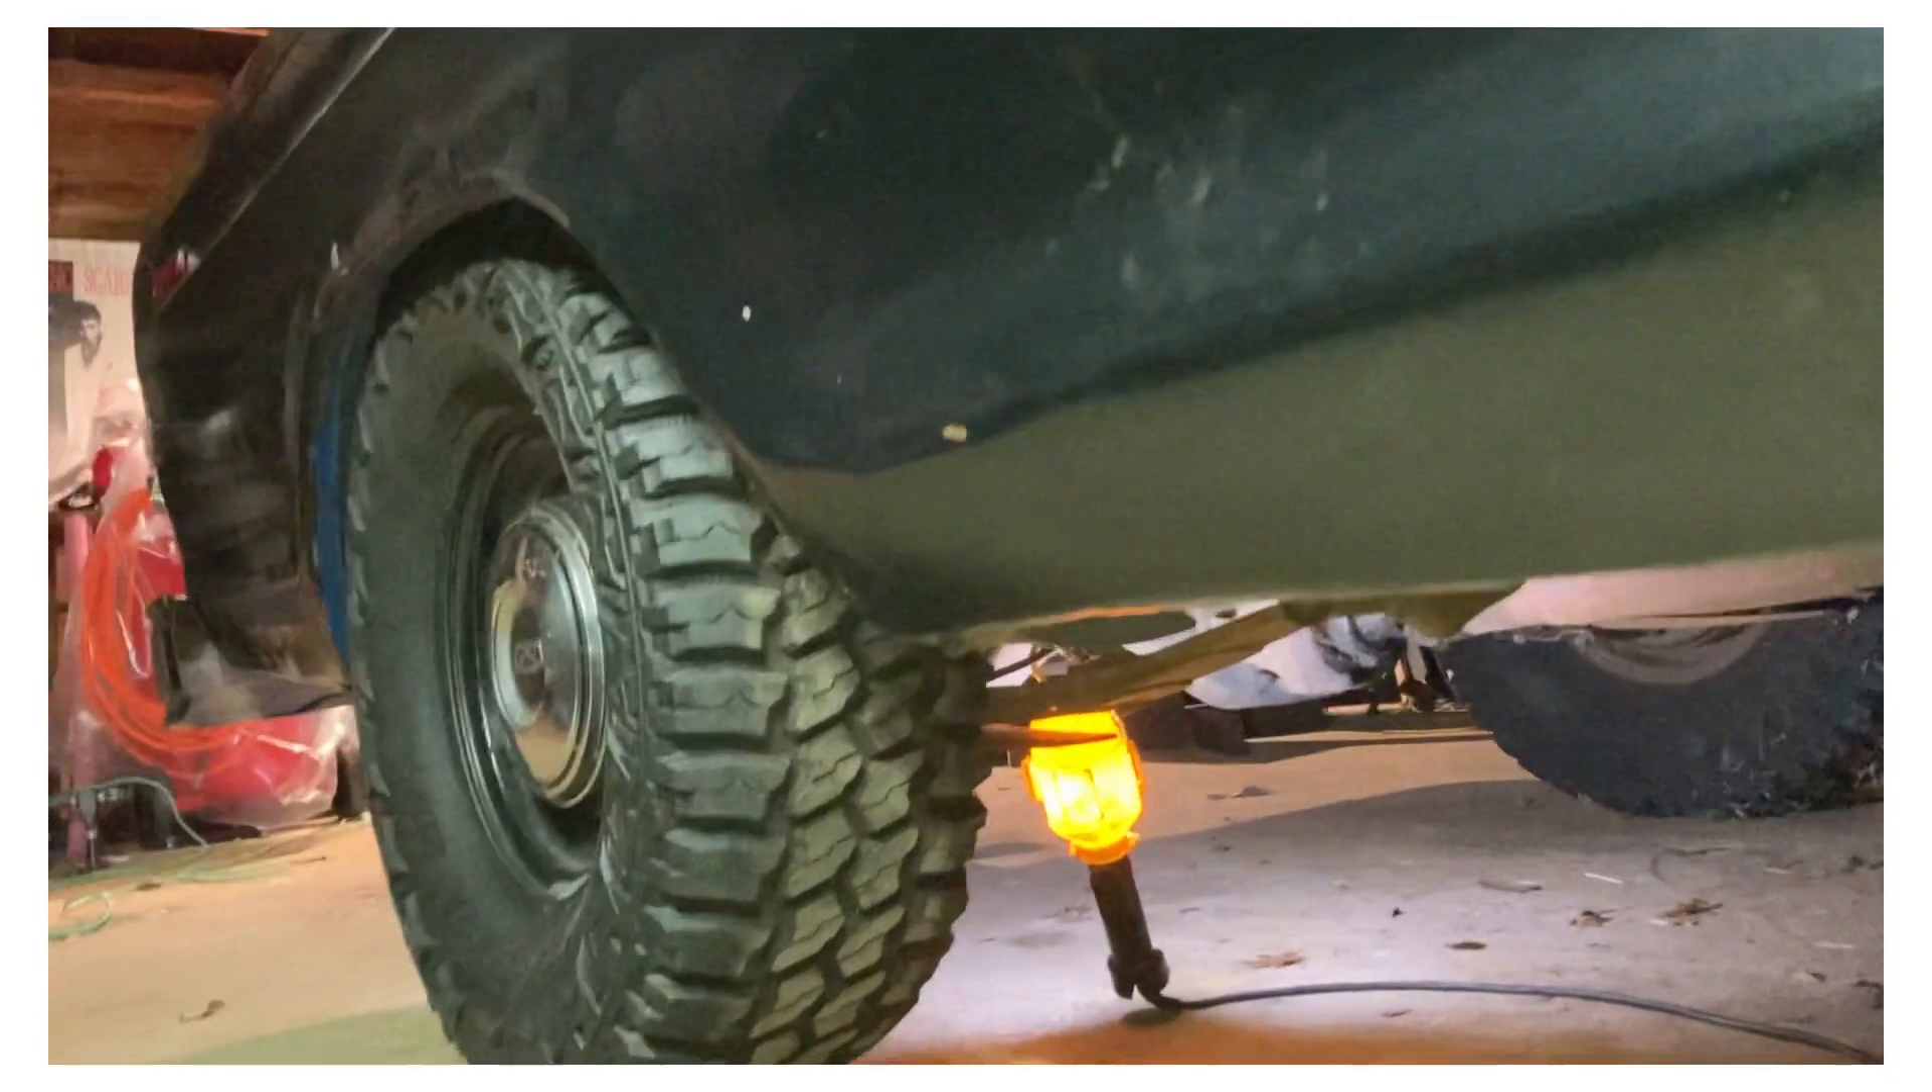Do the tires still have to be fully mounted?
No.